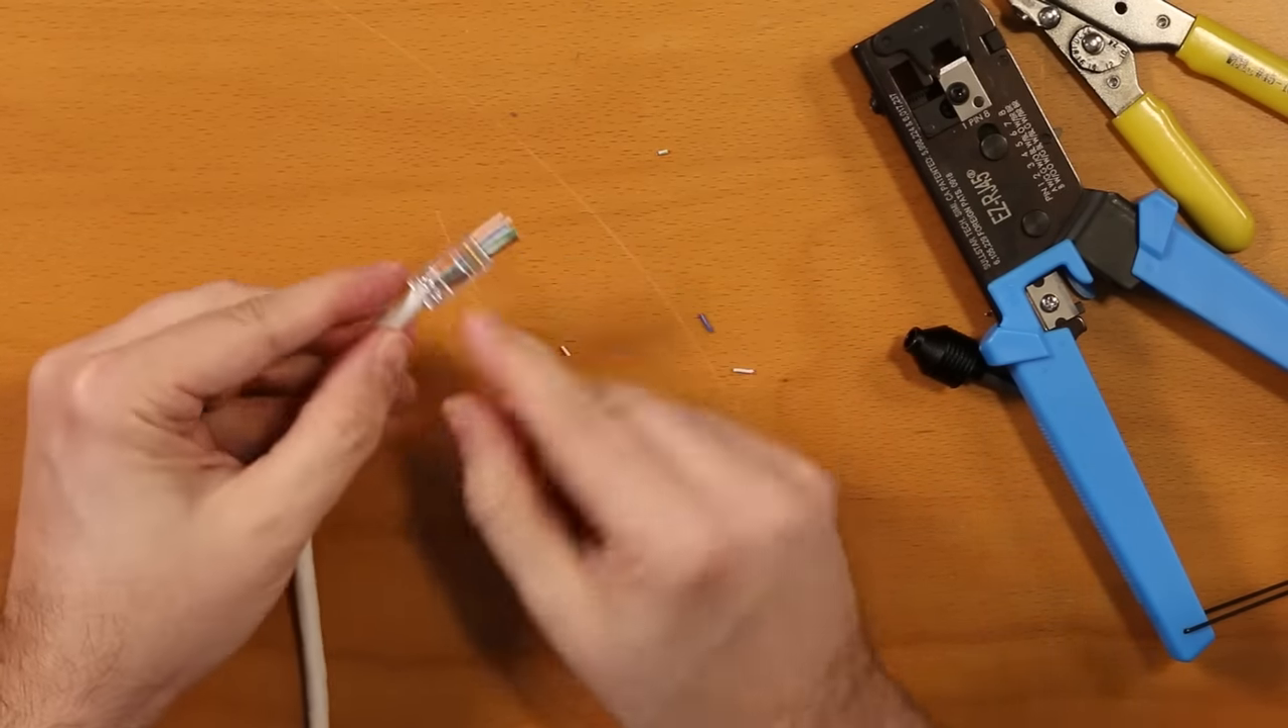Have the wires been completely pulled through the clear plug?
Yes.